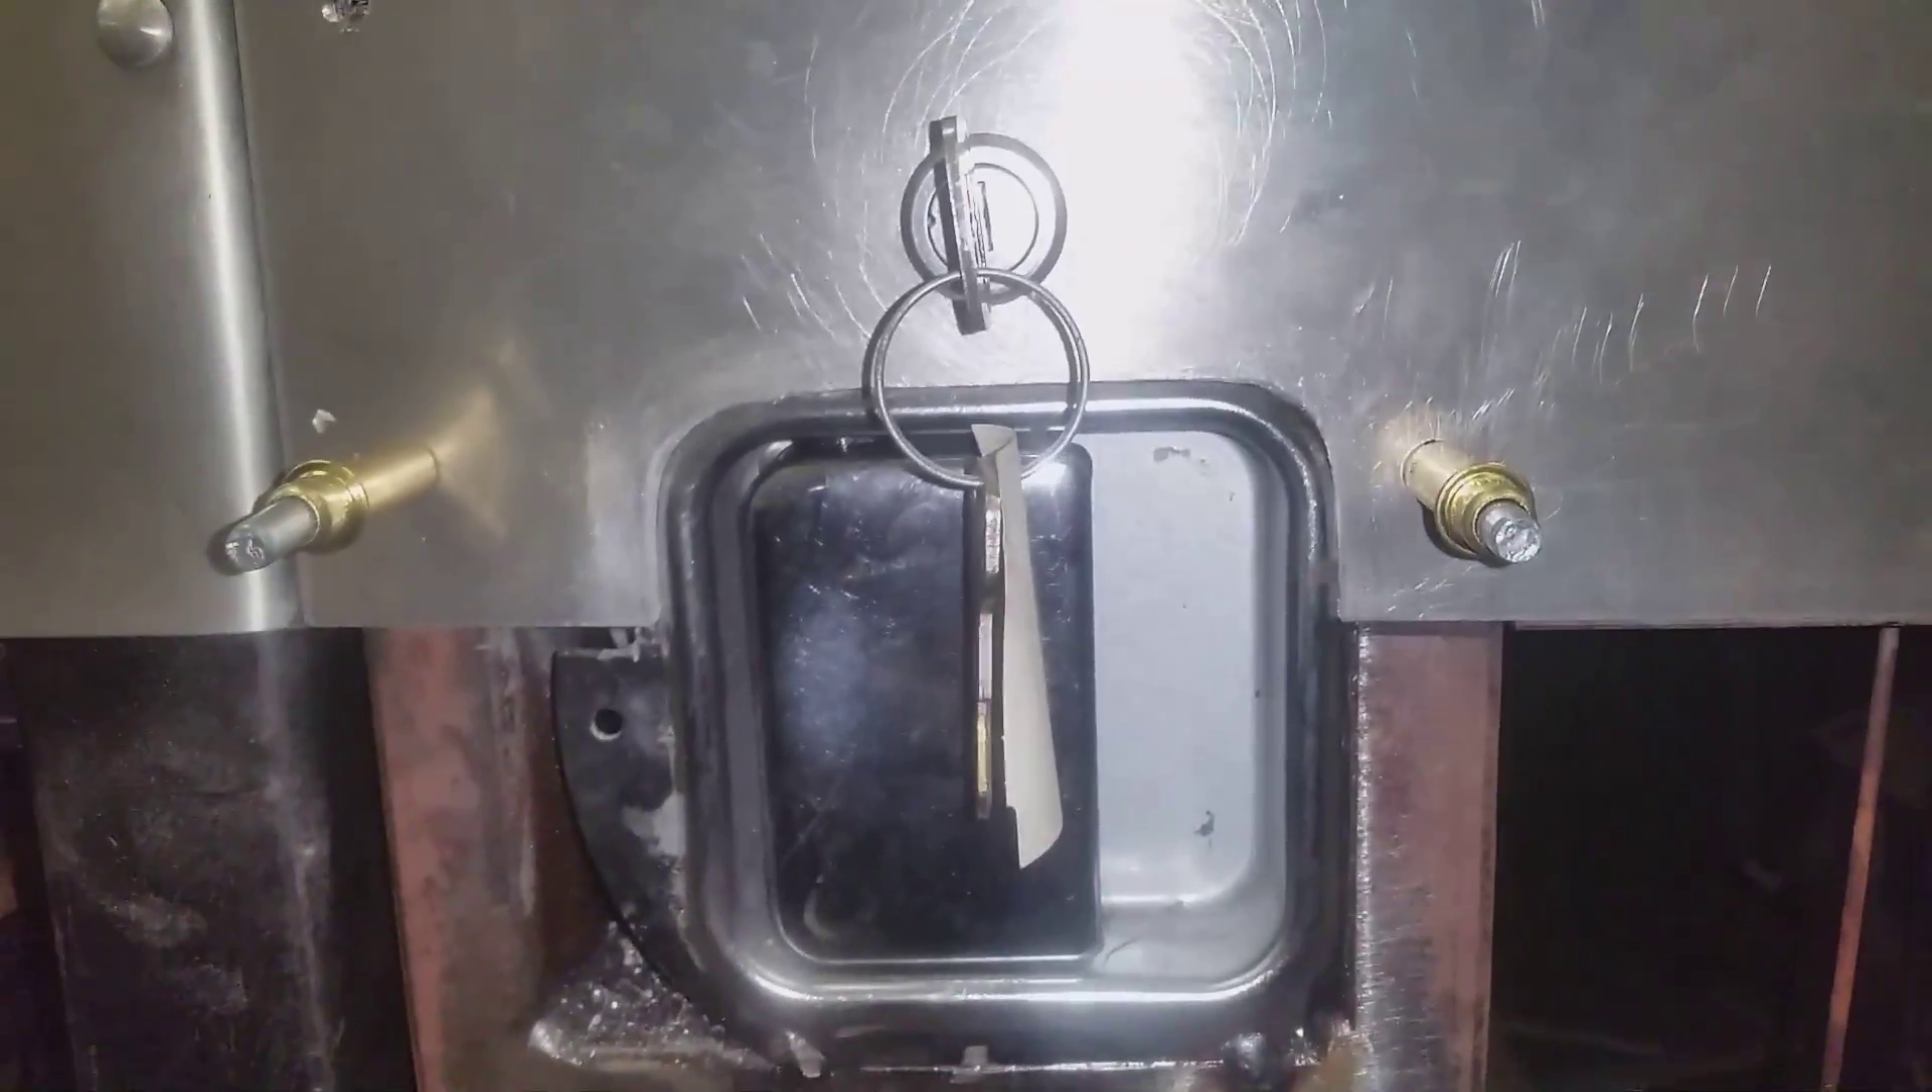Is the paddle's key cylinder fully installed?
Yes.